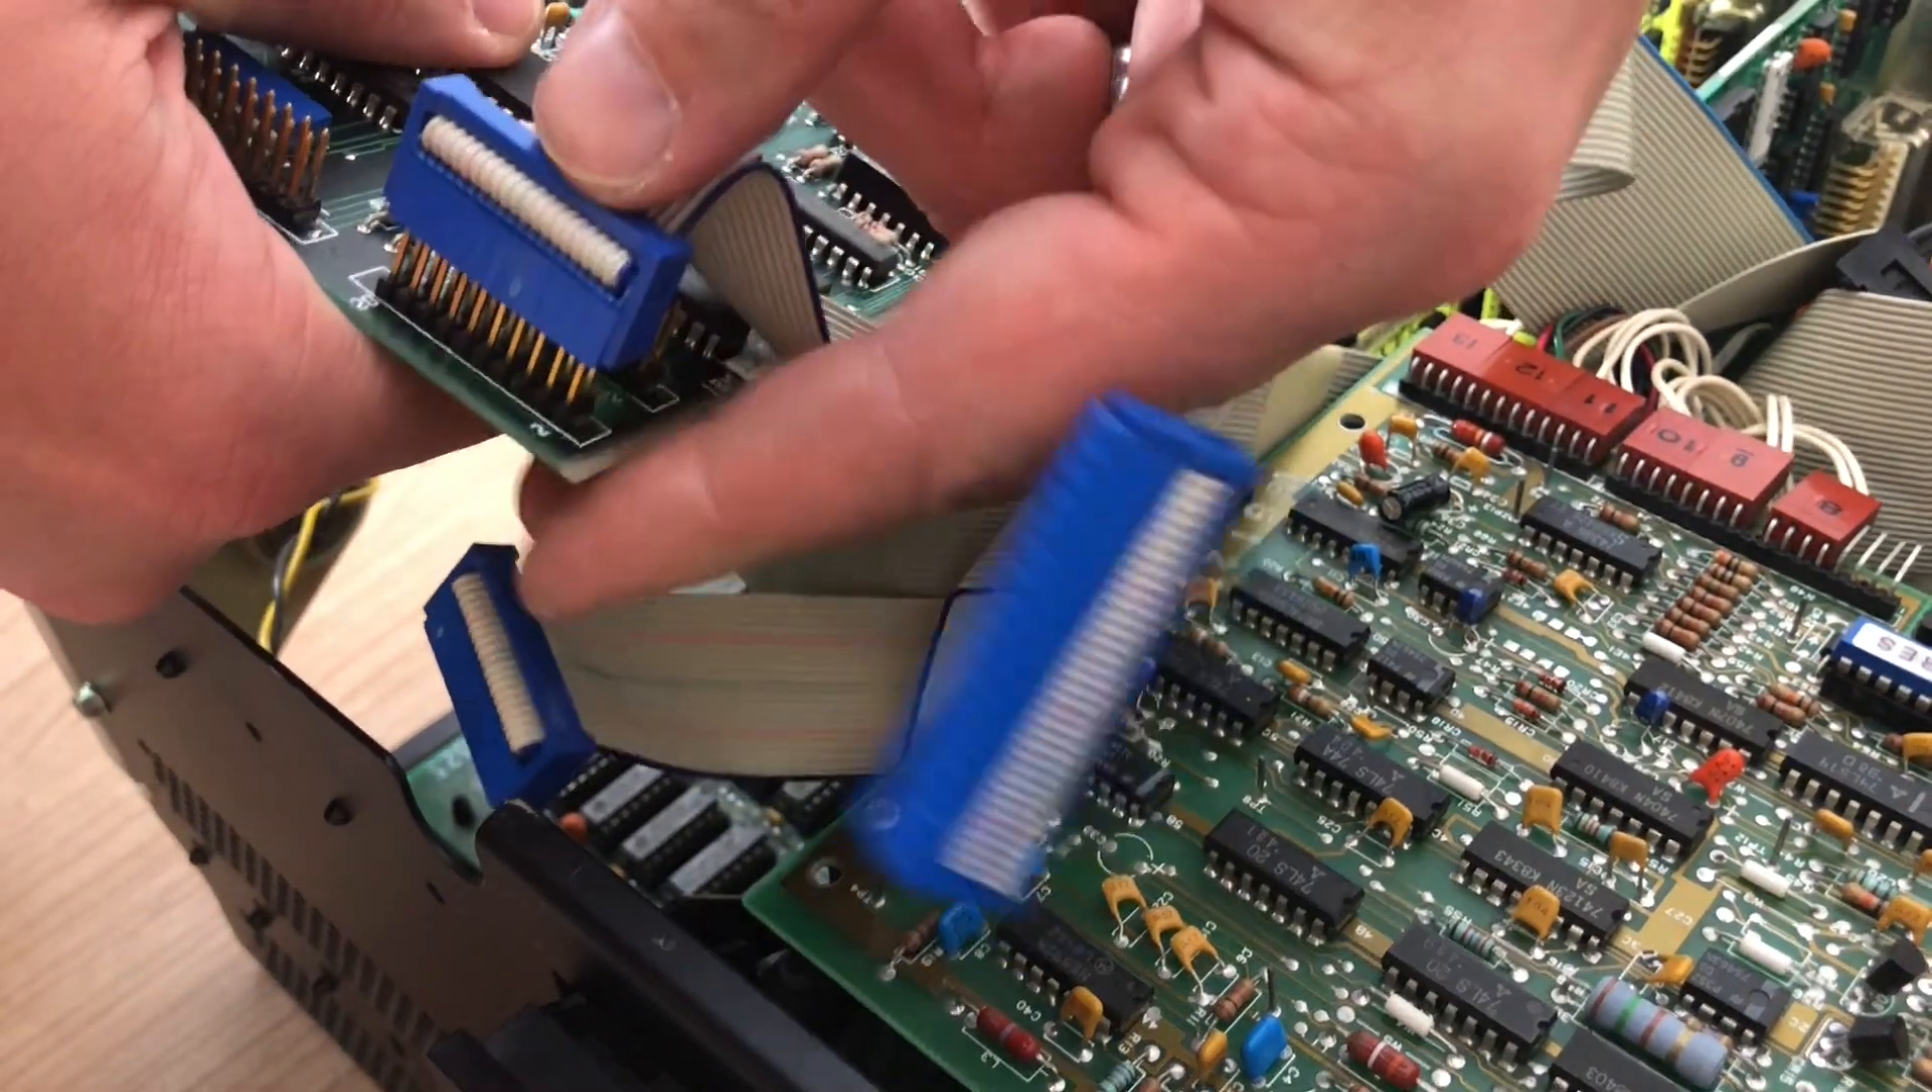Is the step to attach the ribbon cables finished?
No.